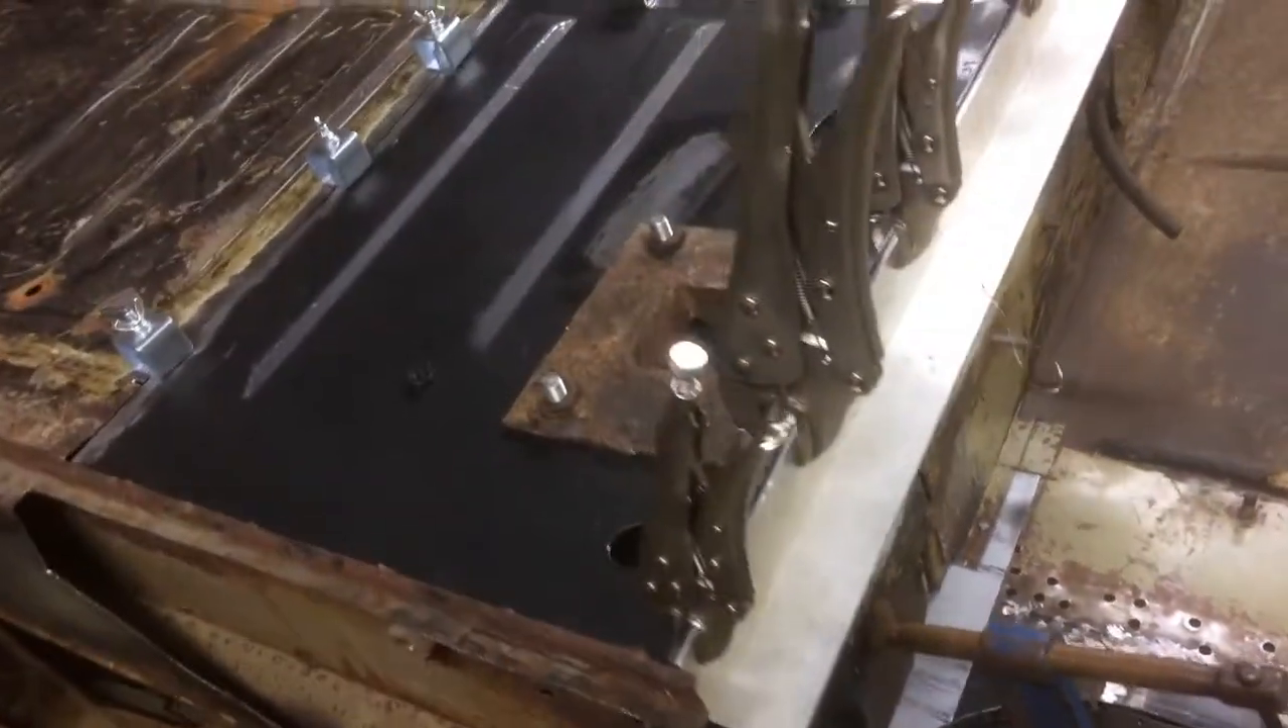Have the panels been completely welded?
No.